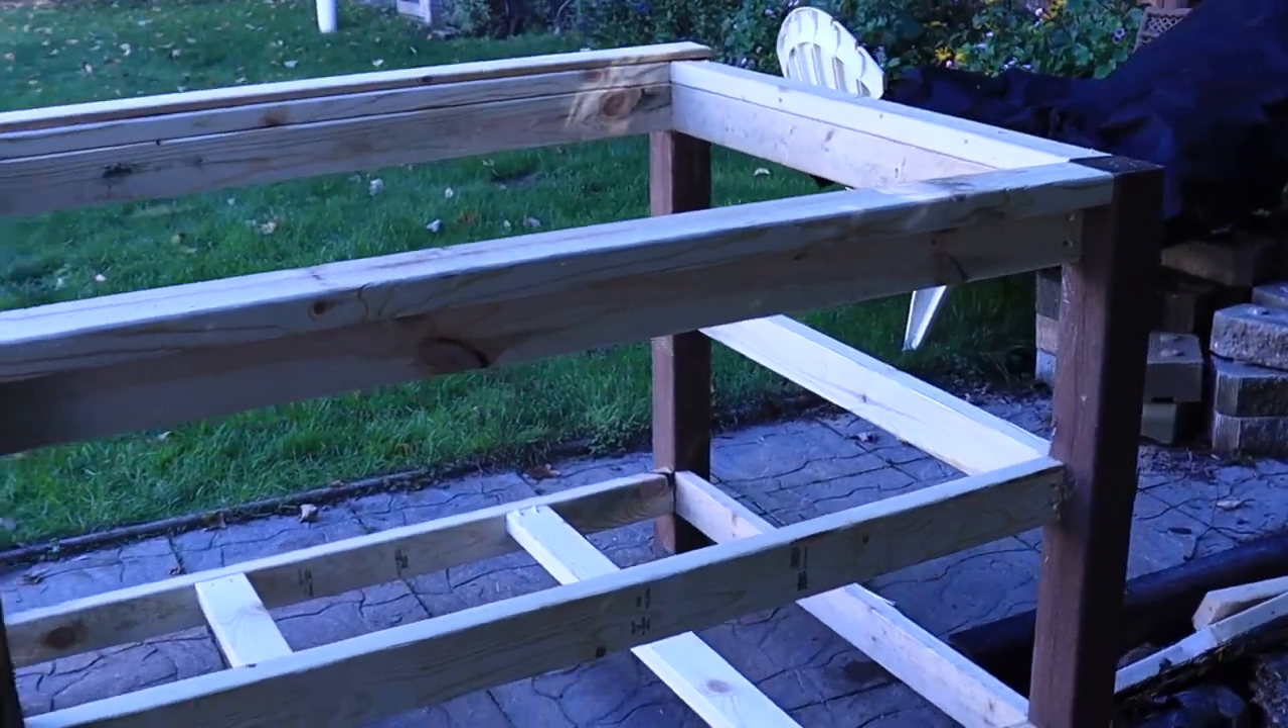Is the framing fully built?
Yes.